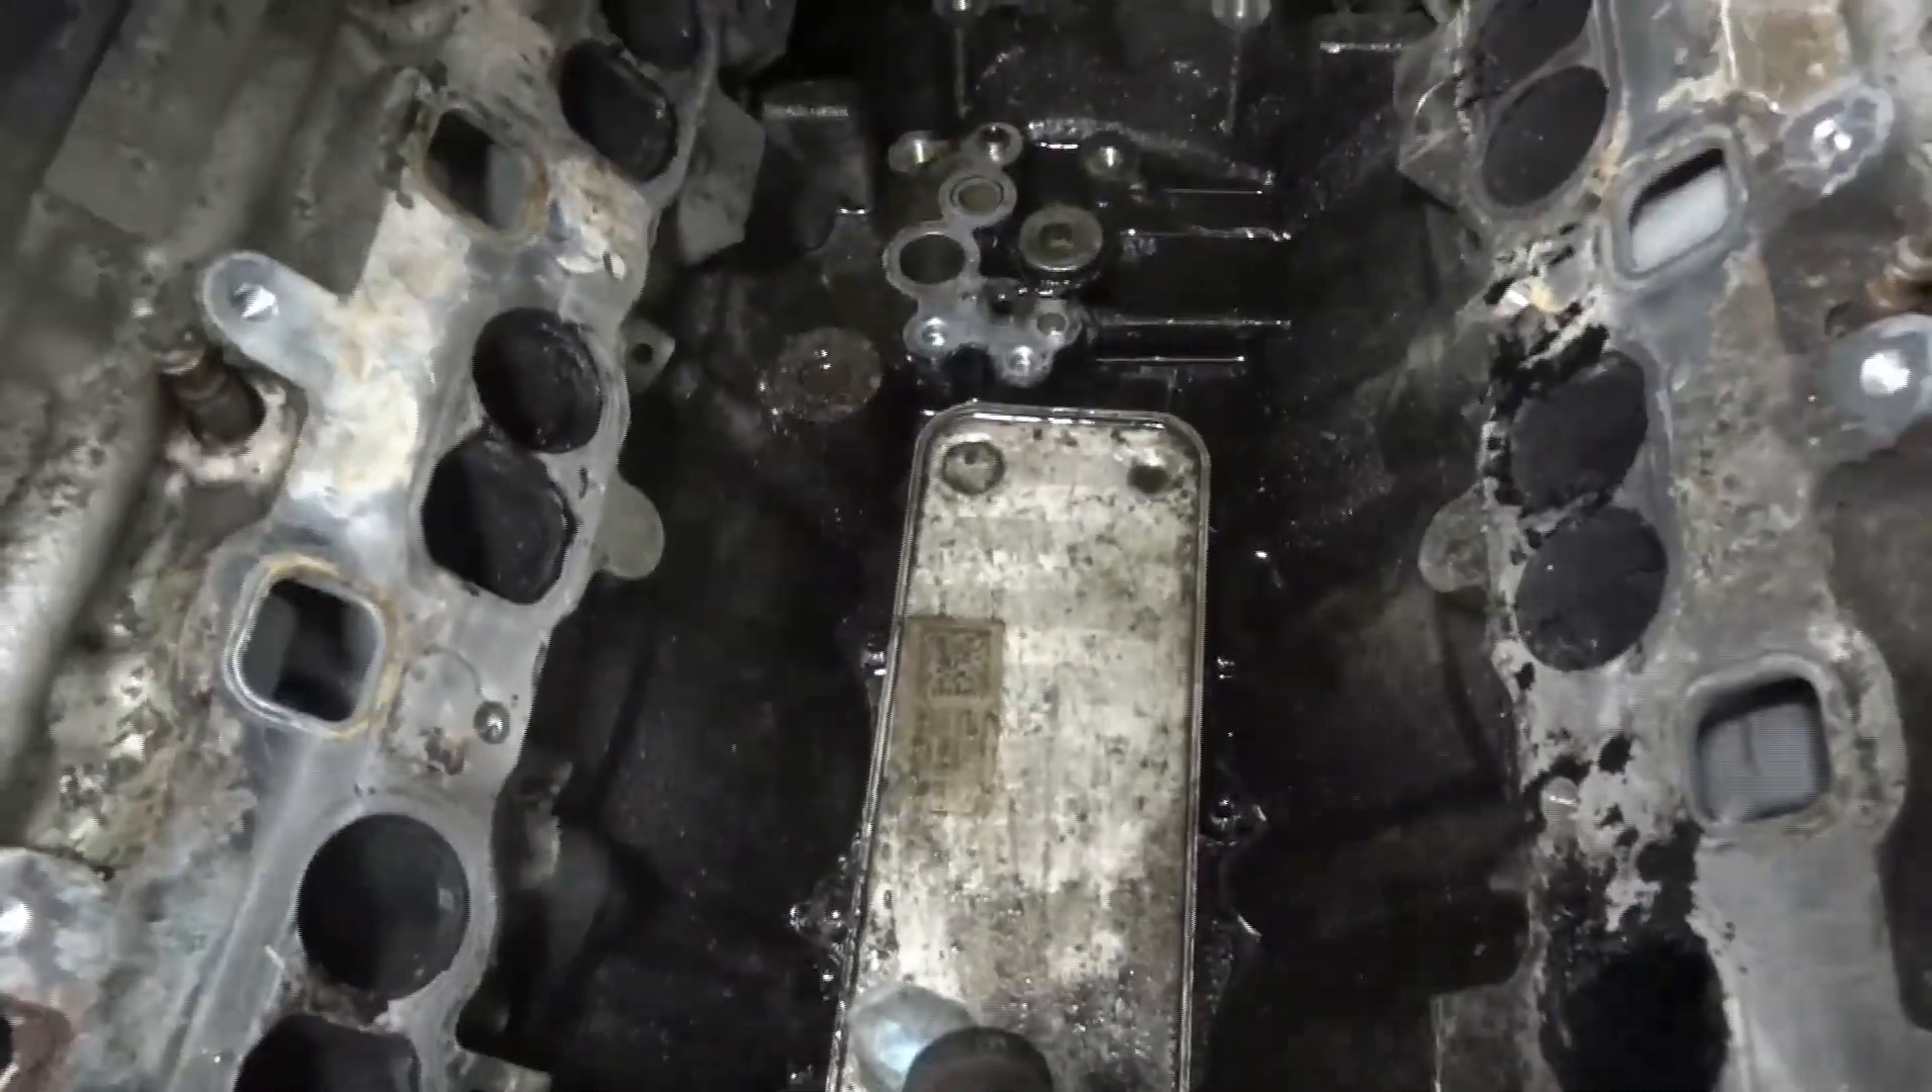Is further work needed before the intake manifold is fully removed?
No.